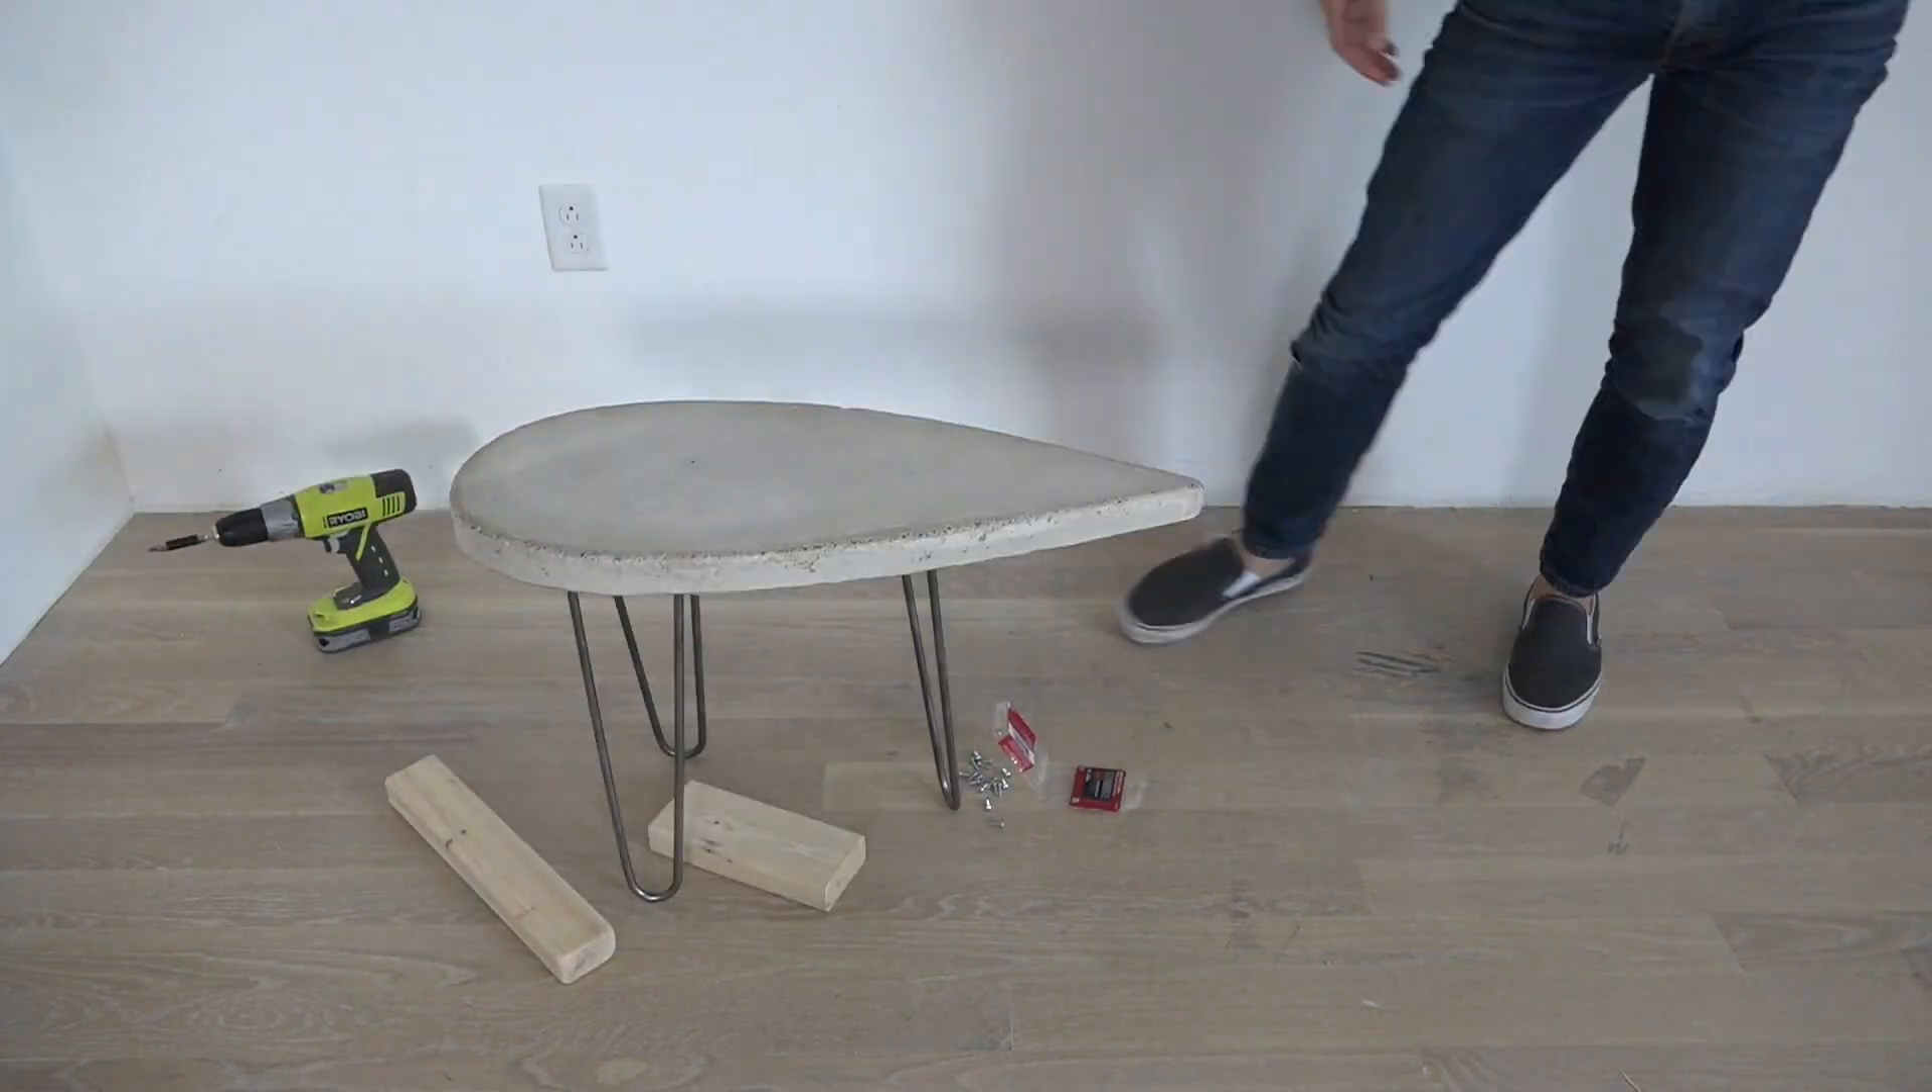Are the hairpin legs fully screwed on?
Yes.